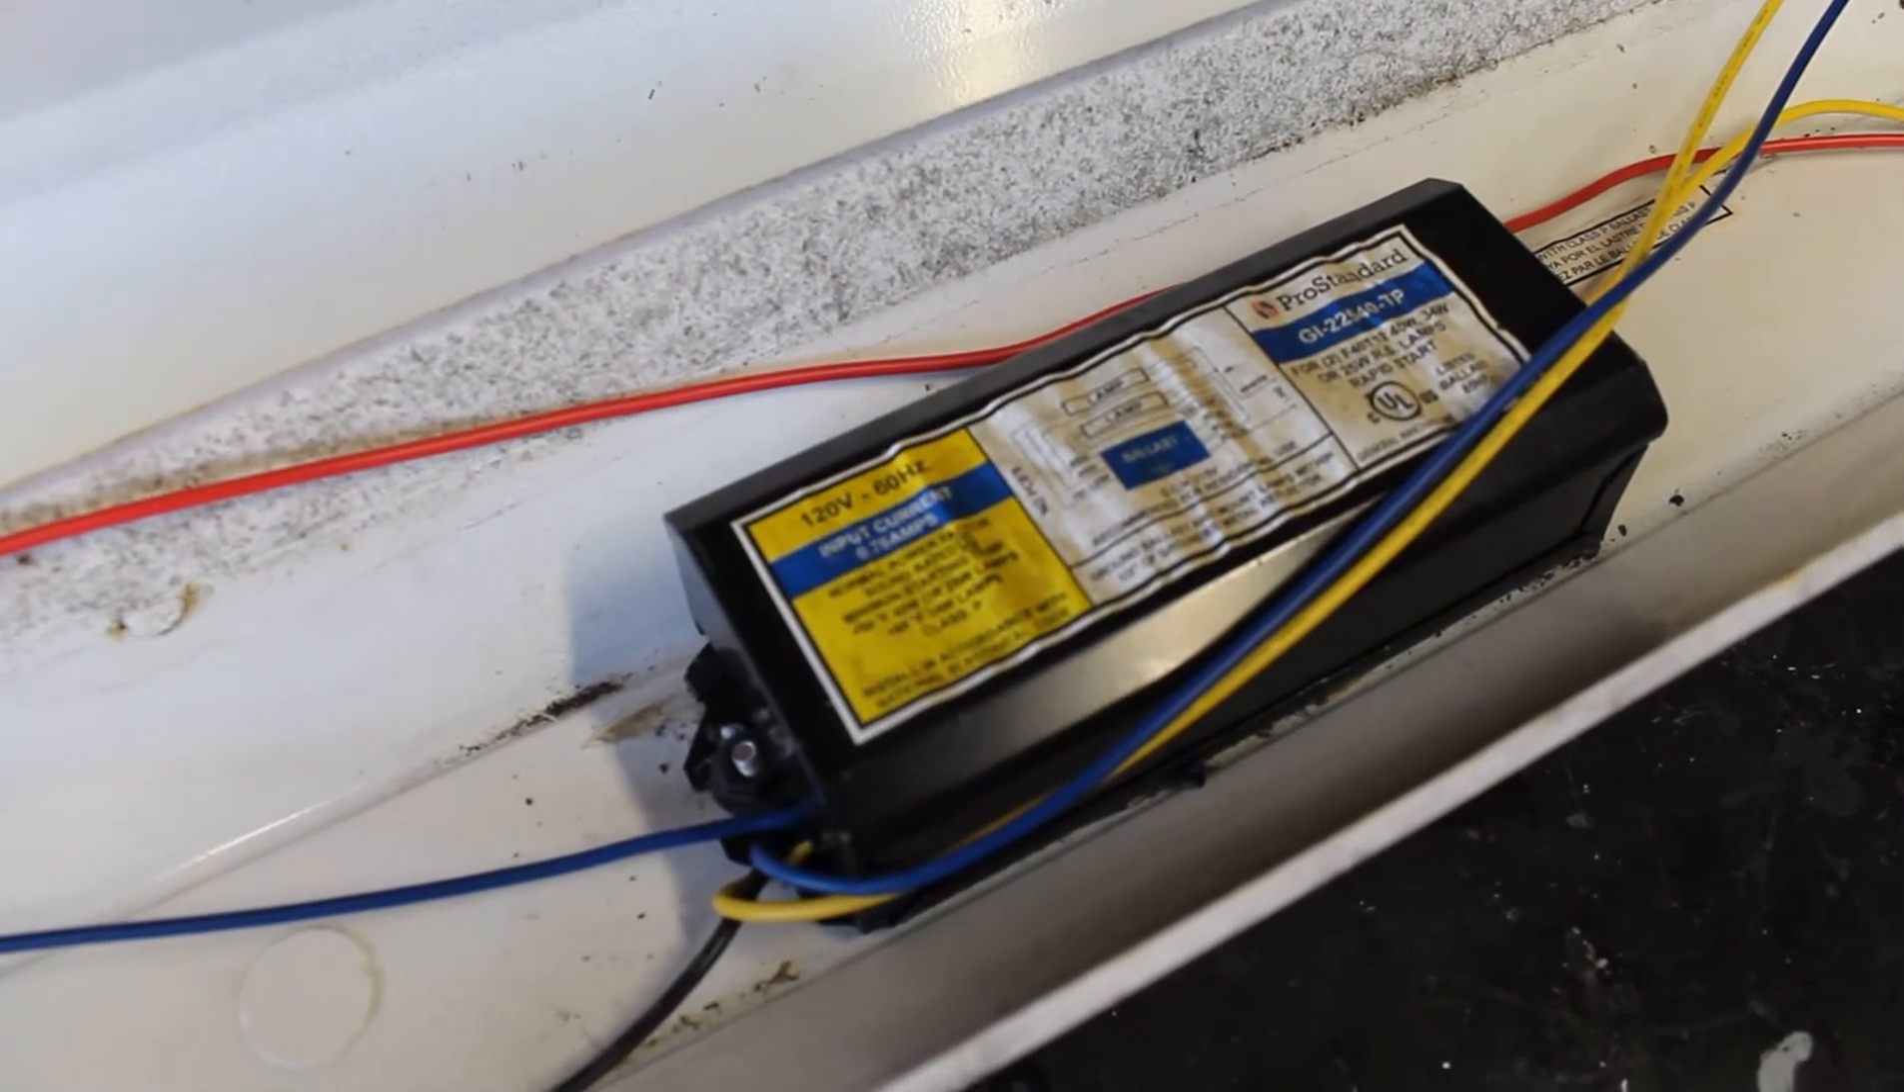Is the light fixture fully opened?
Yes.